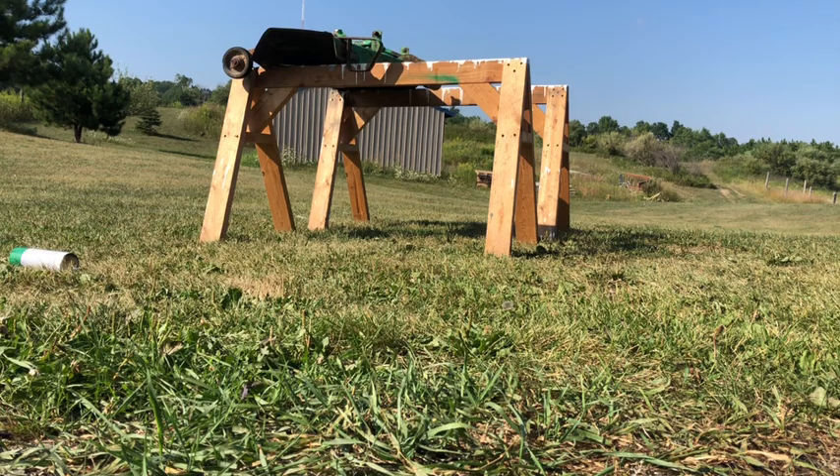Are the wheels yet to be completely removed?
Yes.